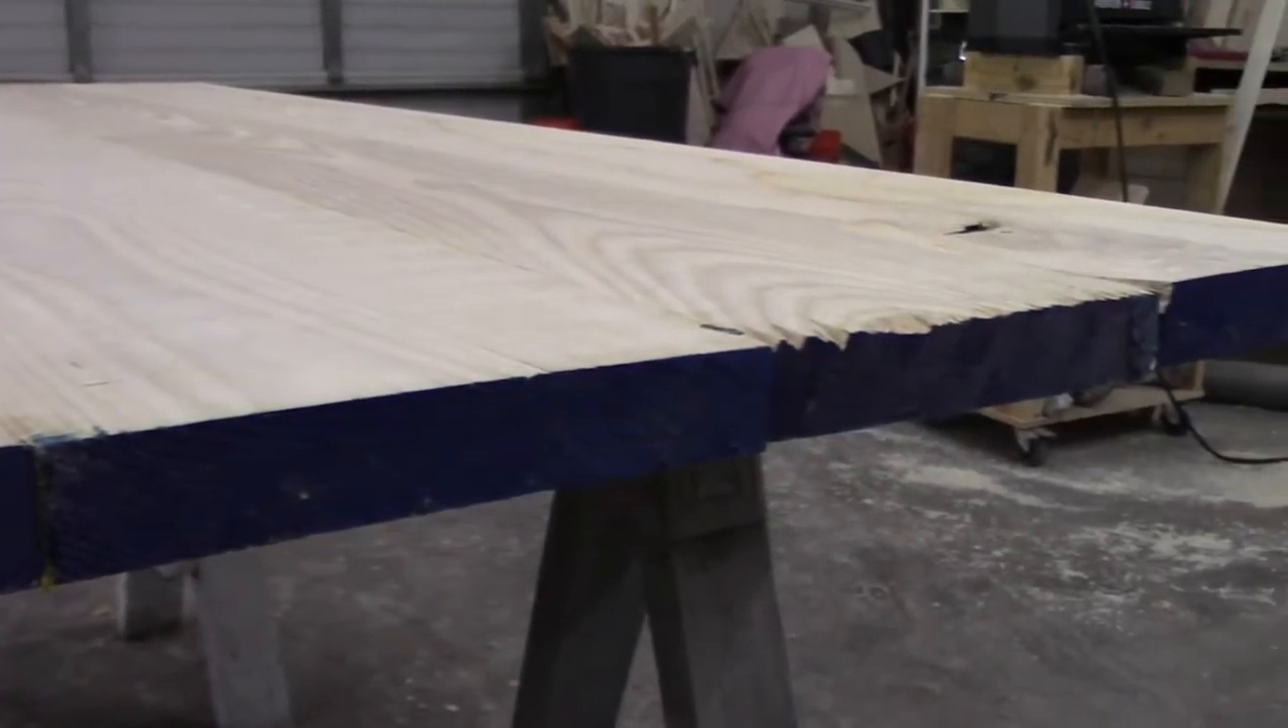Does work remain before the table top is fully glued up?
No.